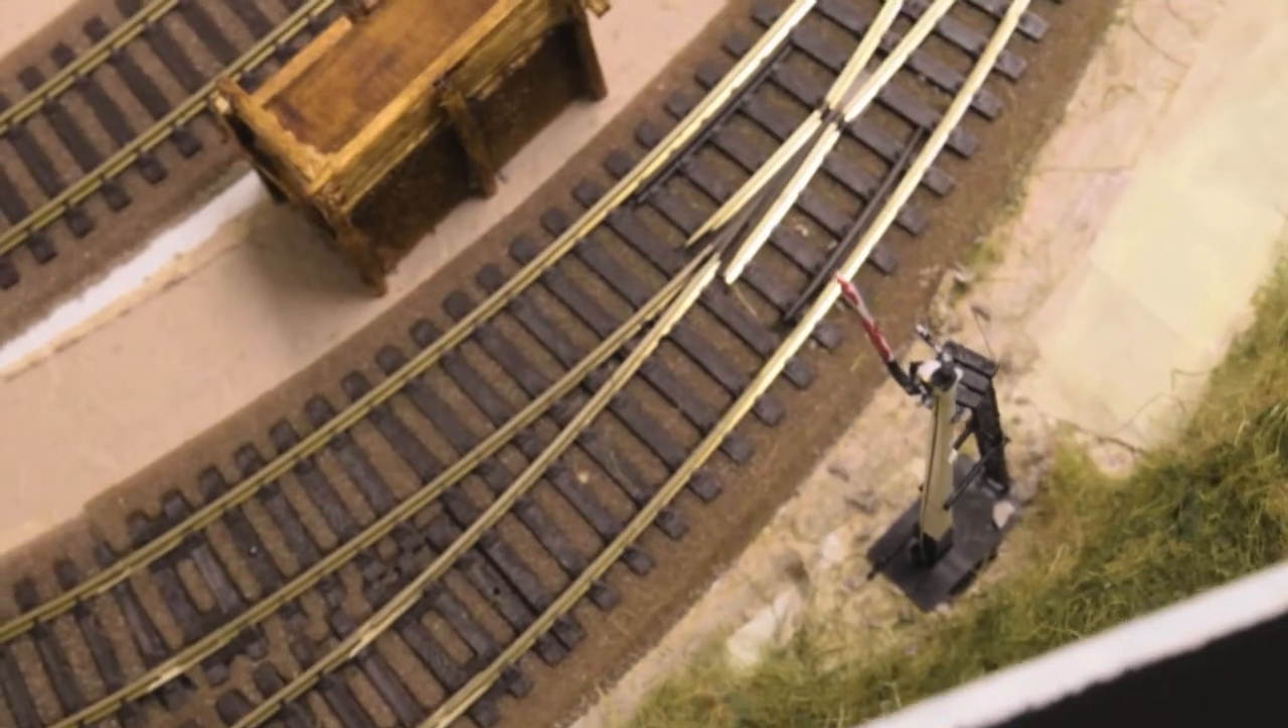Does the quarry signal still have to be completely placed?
No.